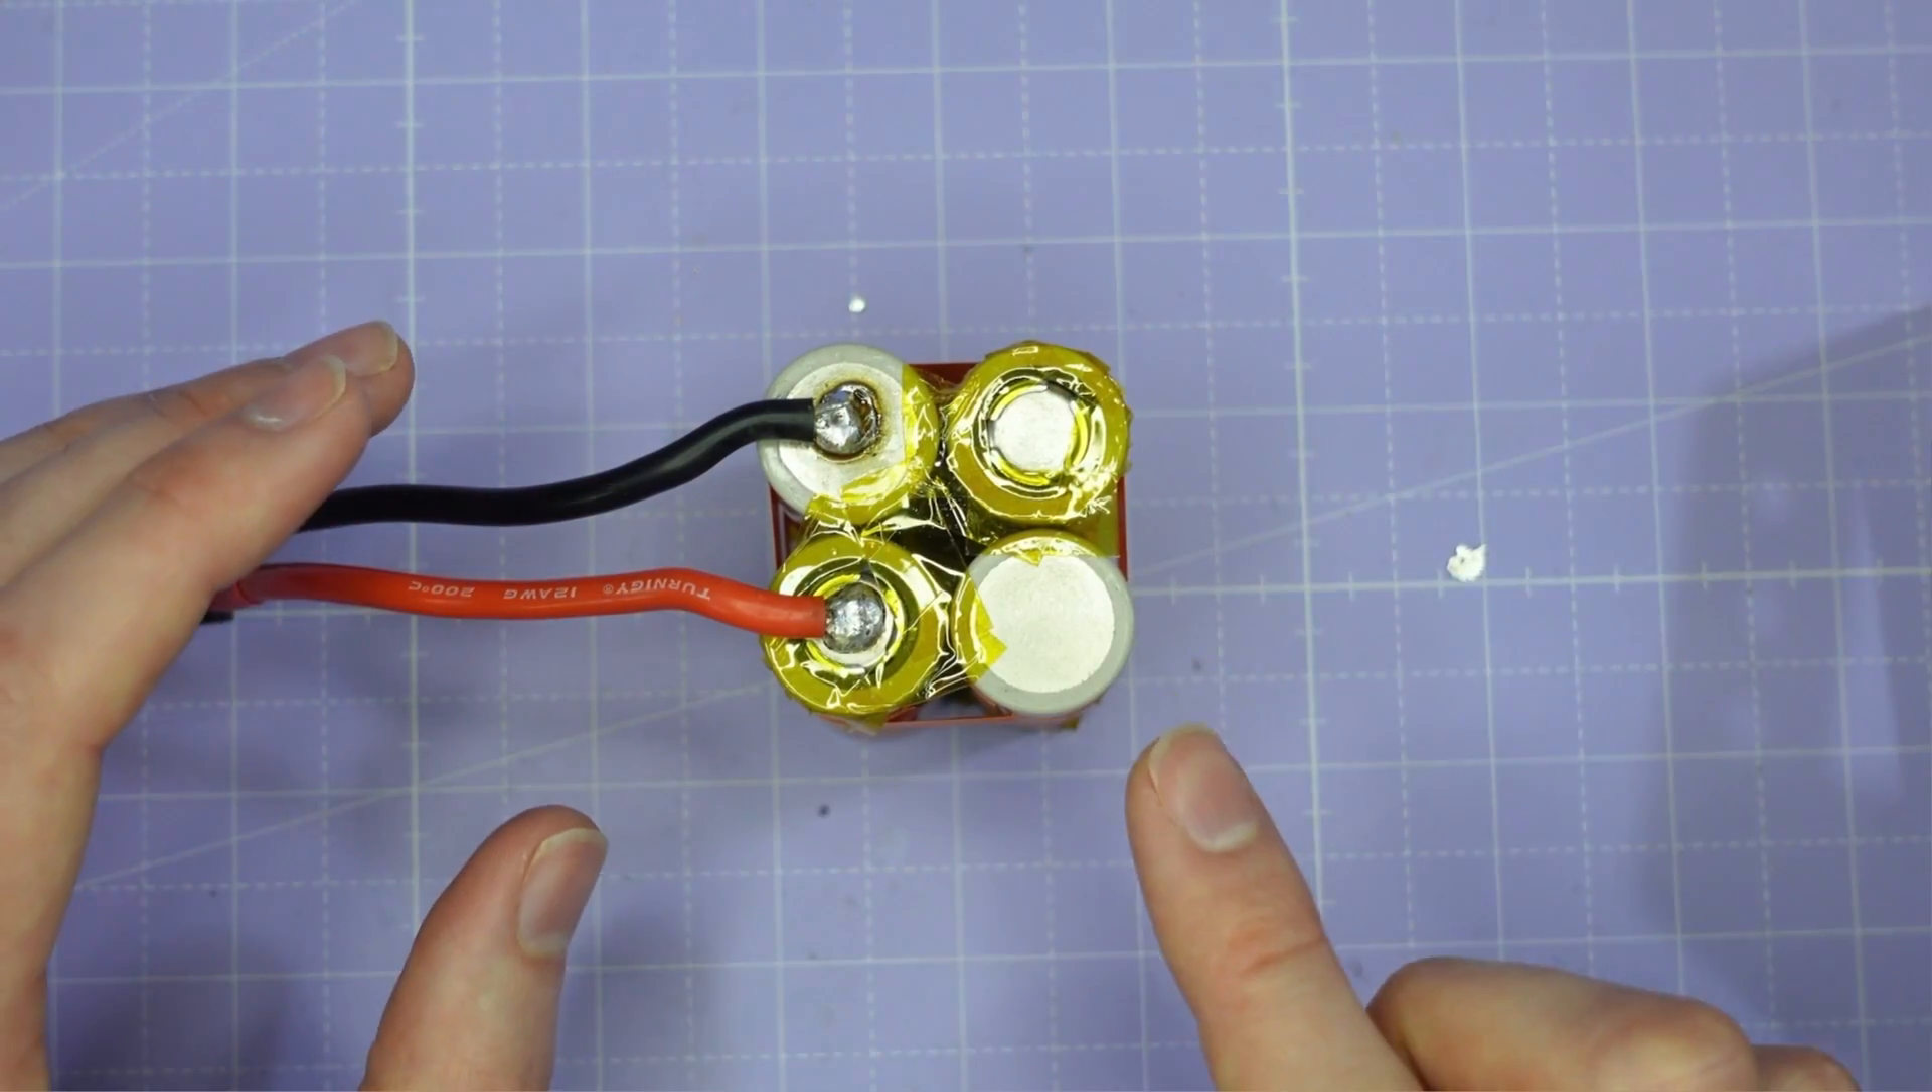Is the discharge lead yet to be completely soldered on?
No.